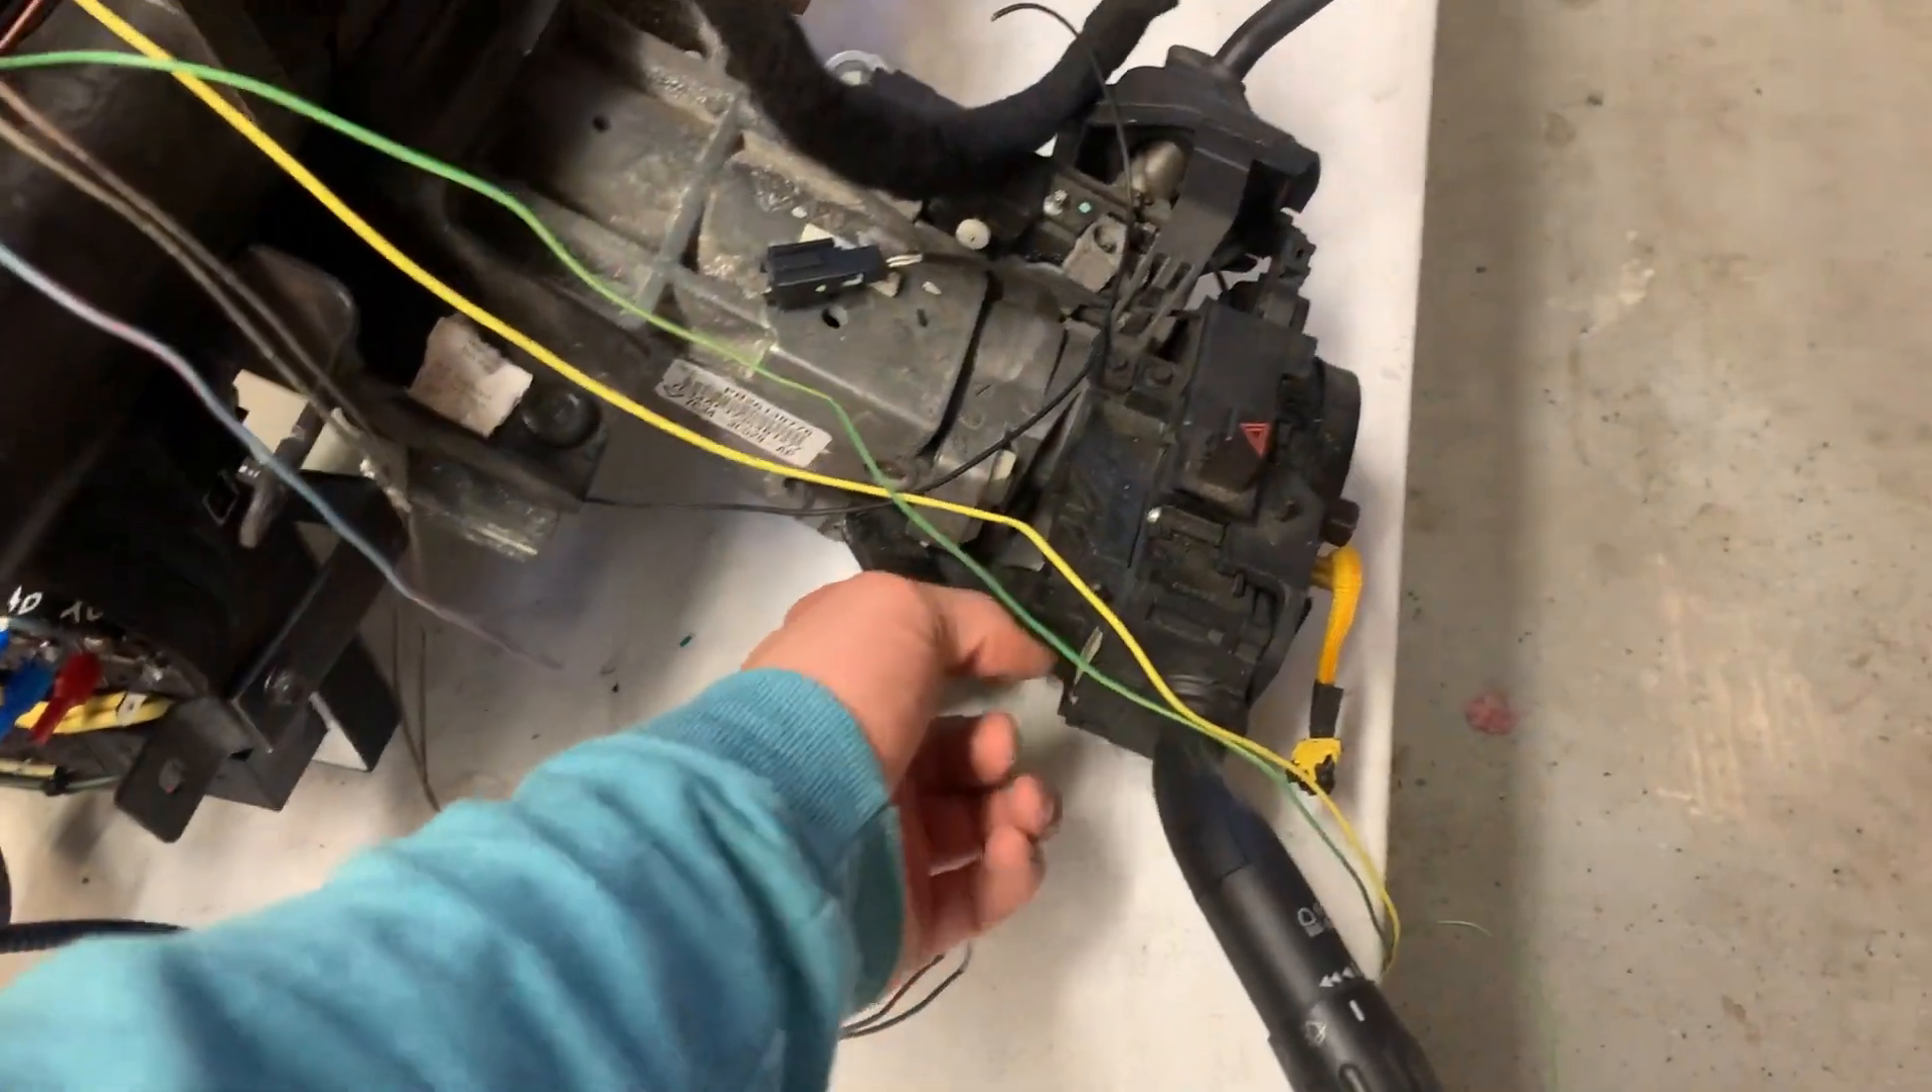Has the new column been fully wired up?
No.